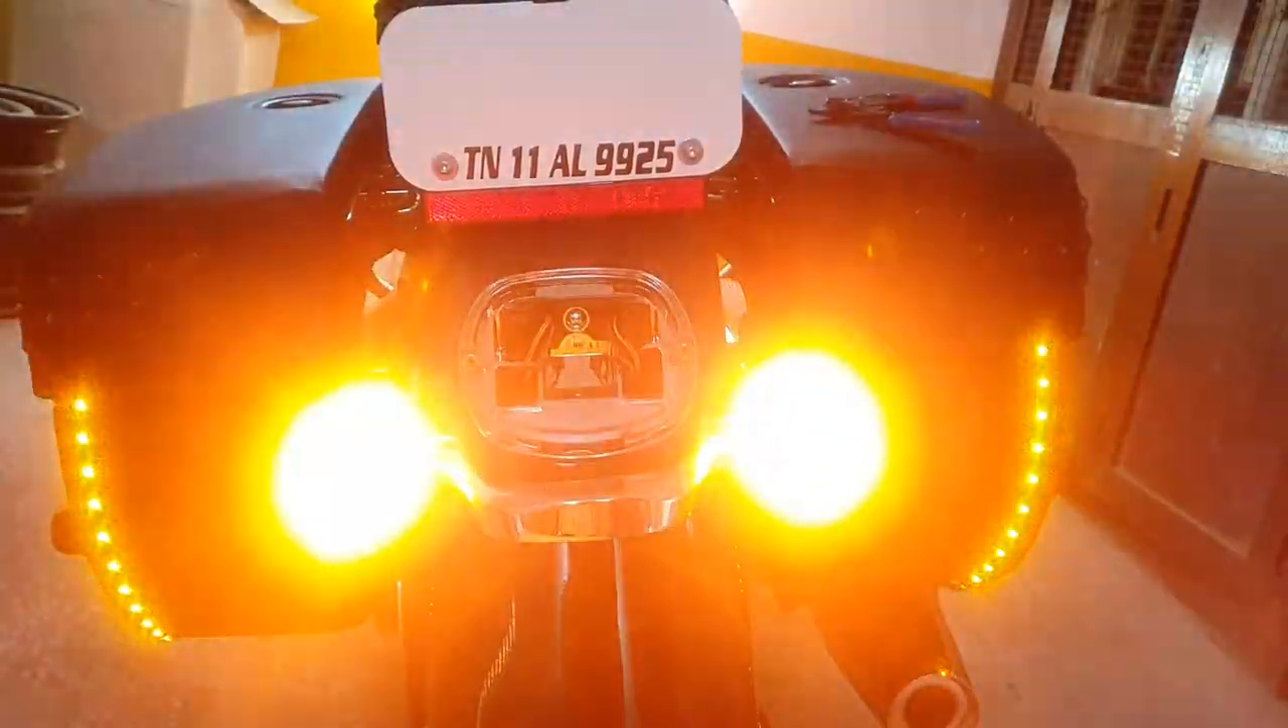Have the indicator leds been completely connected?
Yes.